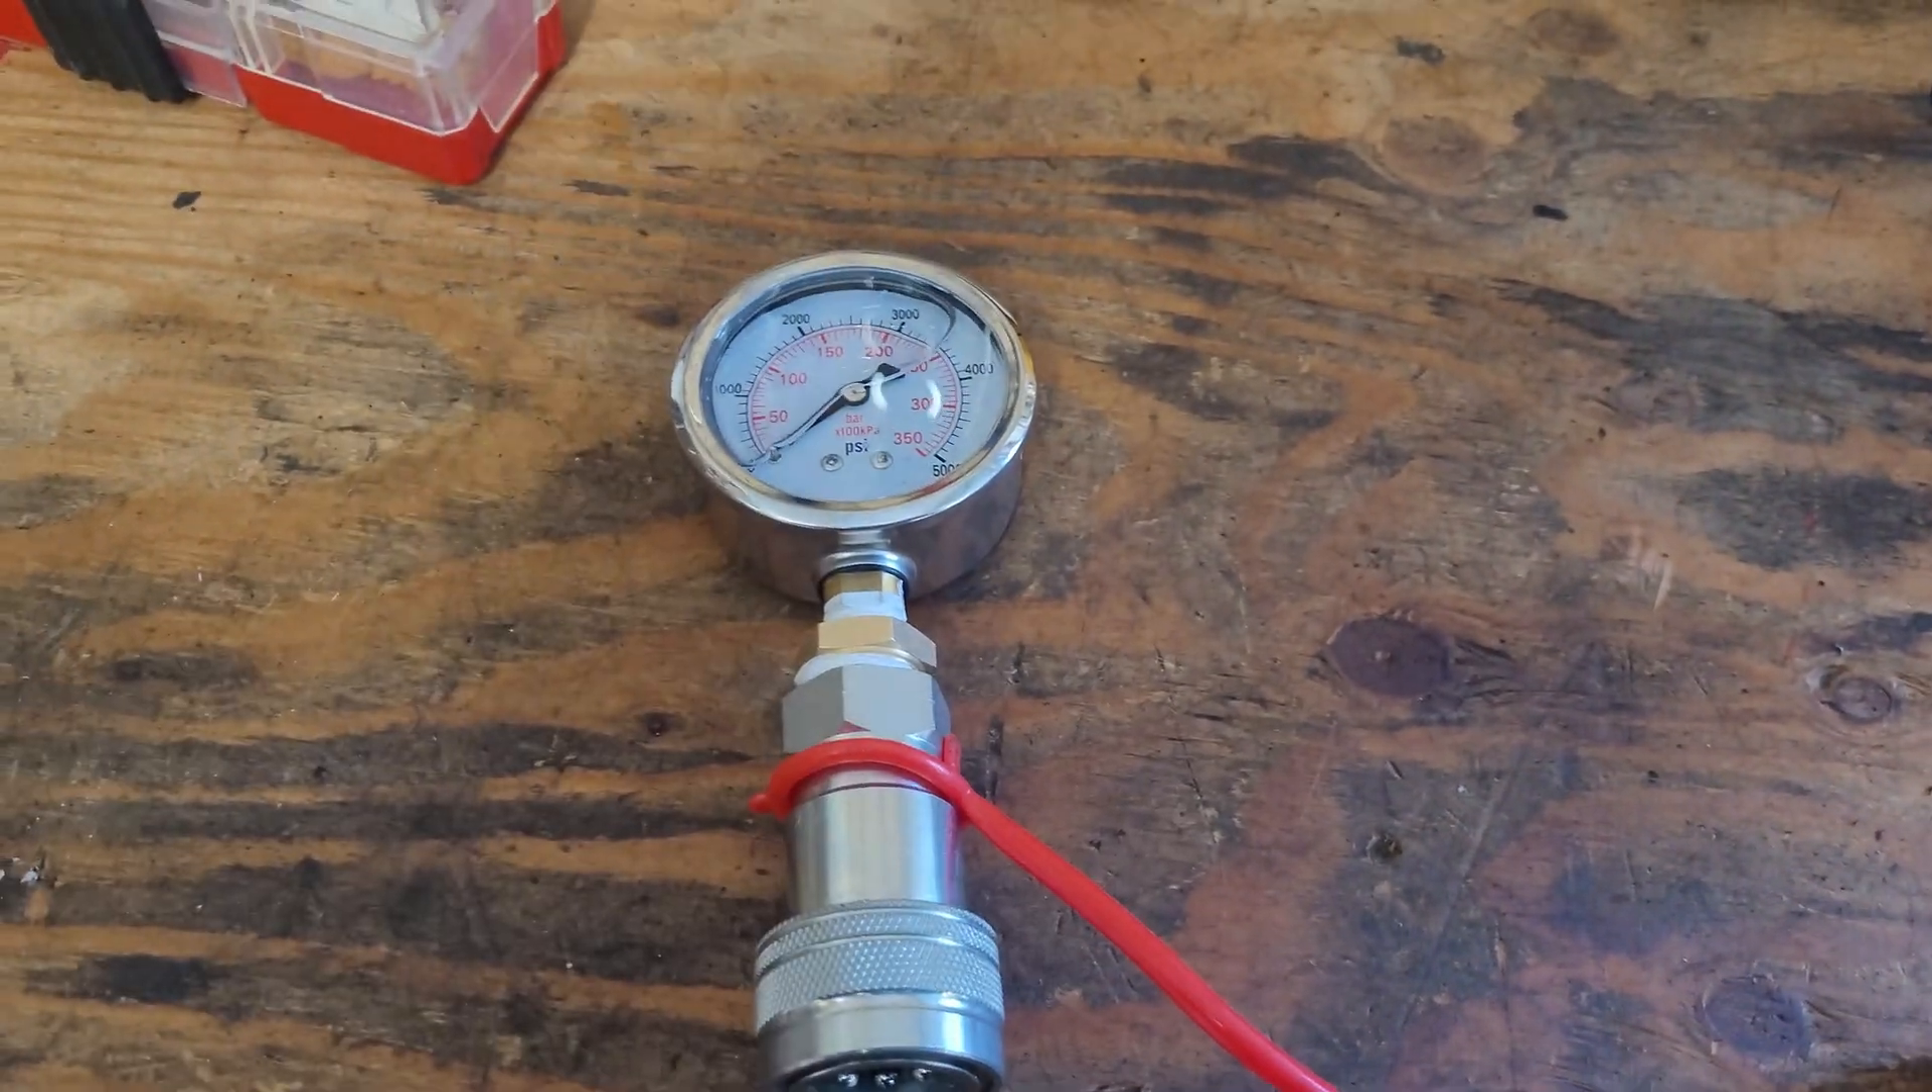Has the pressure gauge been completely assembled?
Yes.